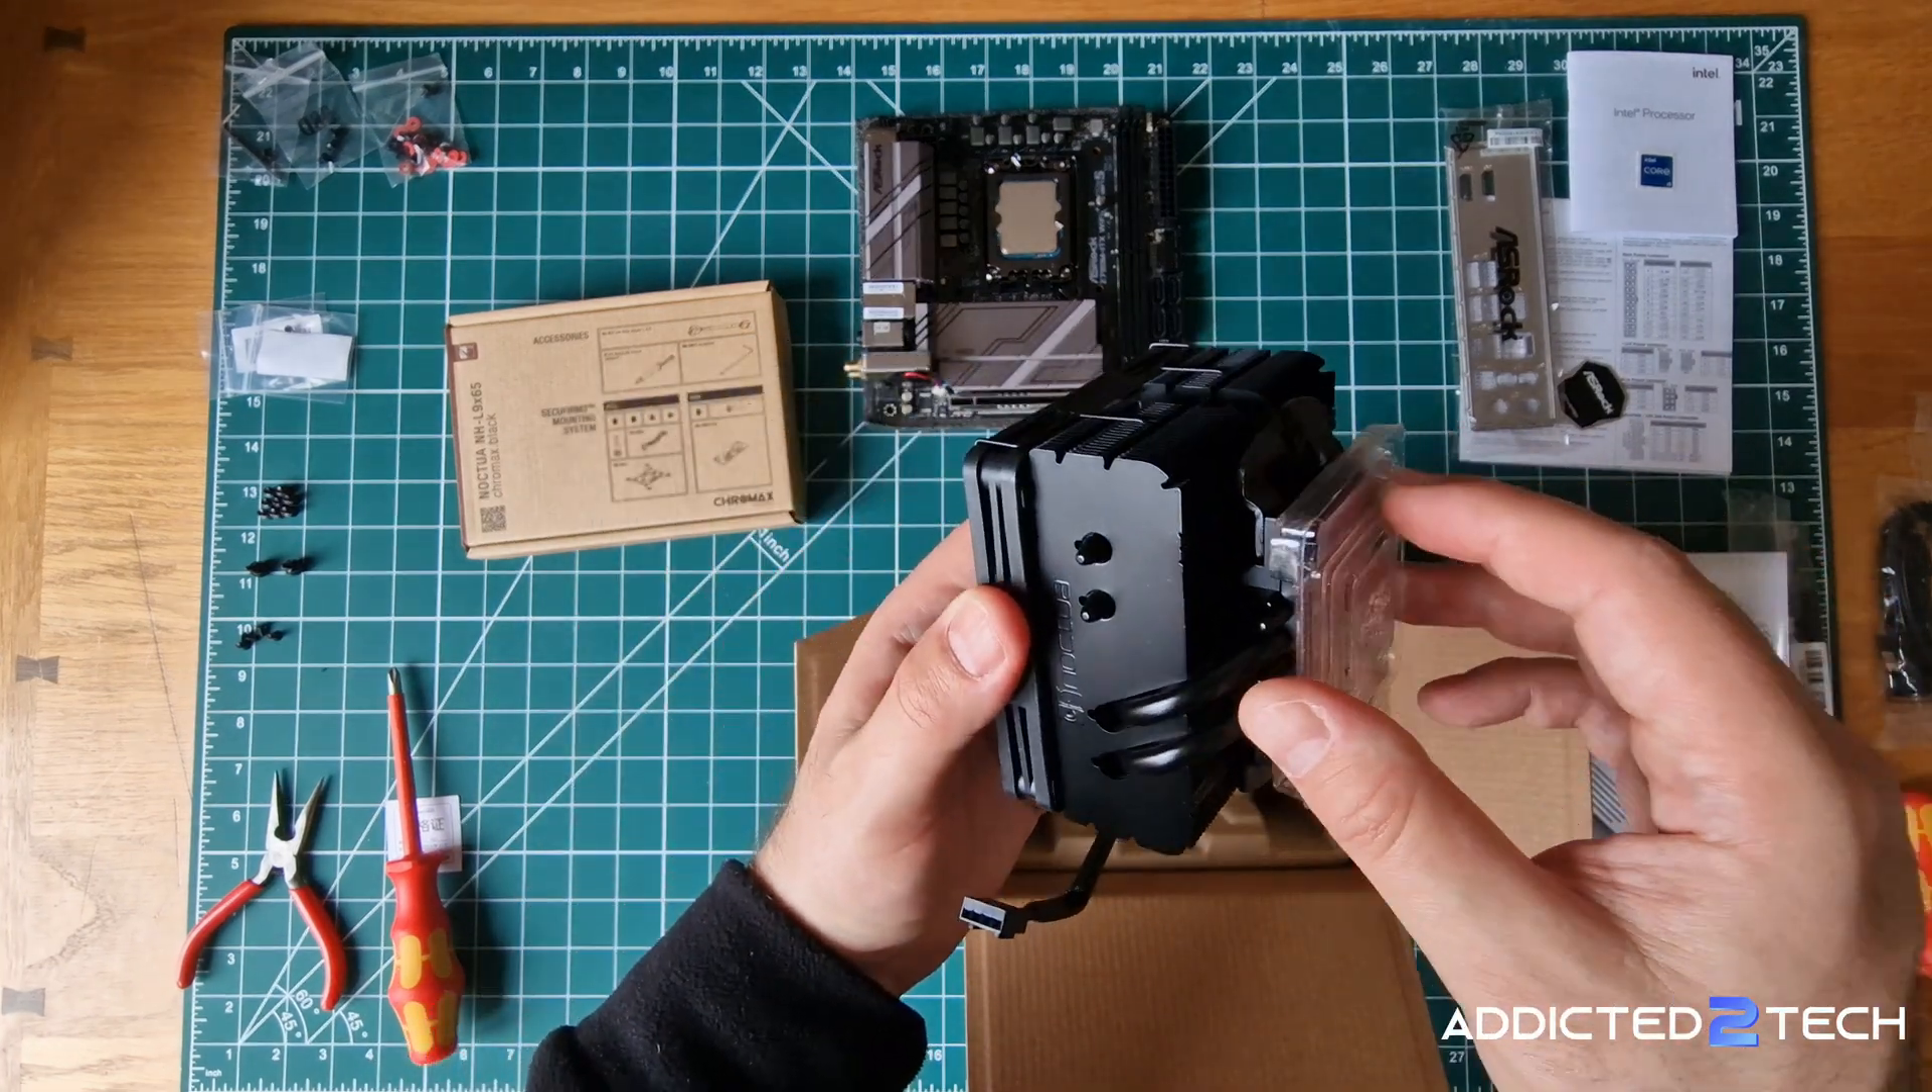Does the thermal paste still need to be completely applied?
Yes.